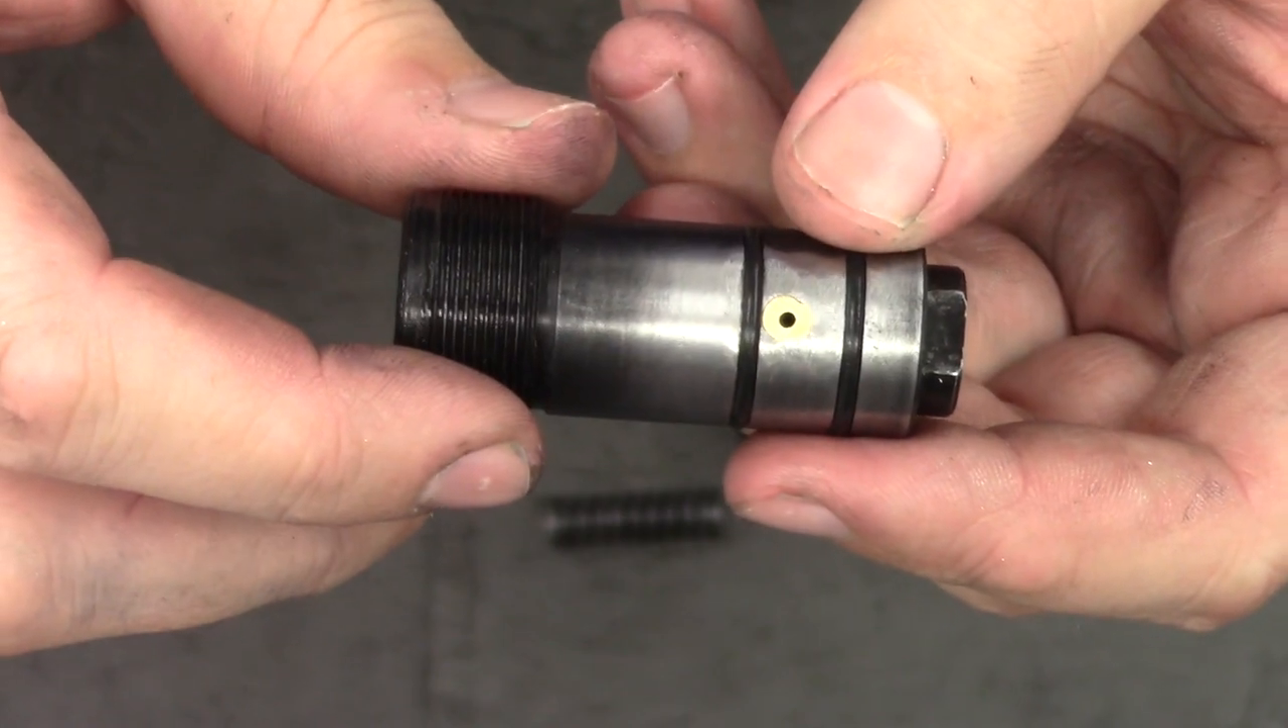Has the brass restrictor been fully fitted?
Yes.